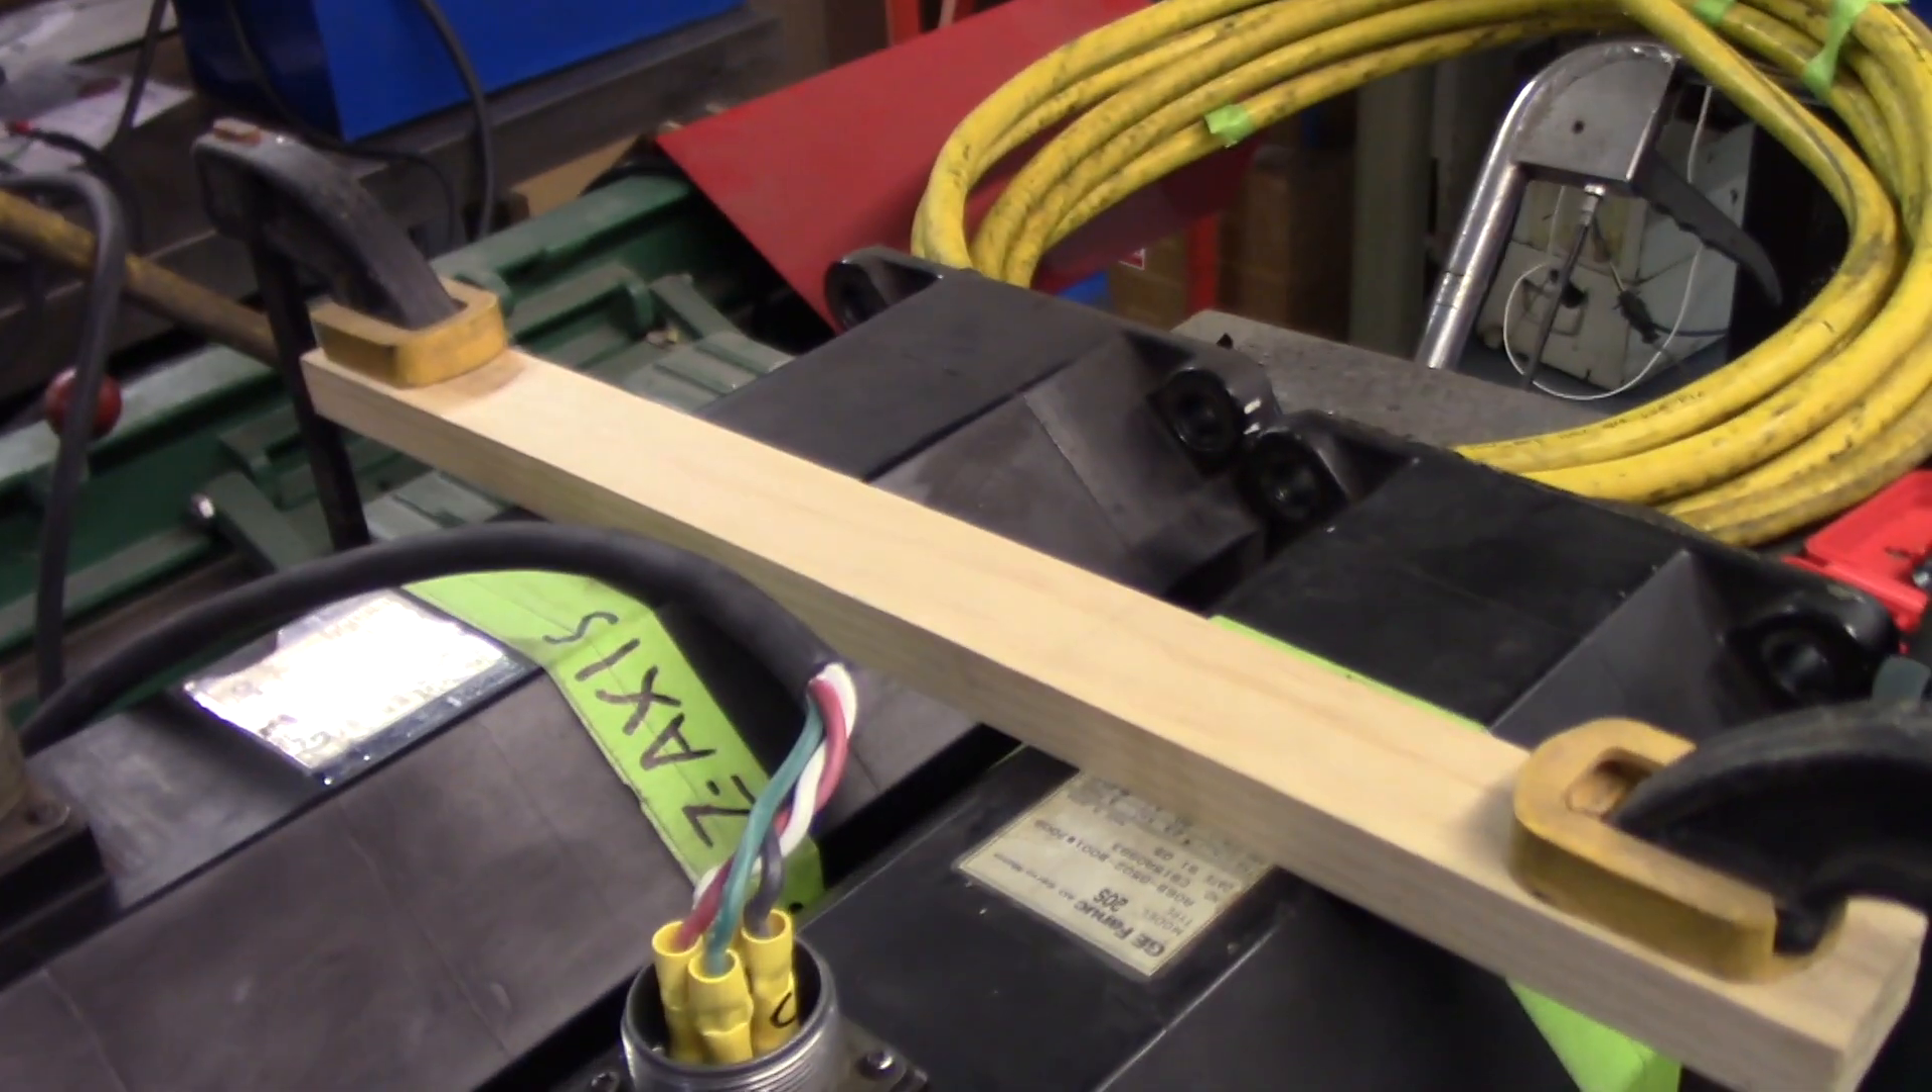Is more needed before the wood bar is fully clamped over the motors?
No.